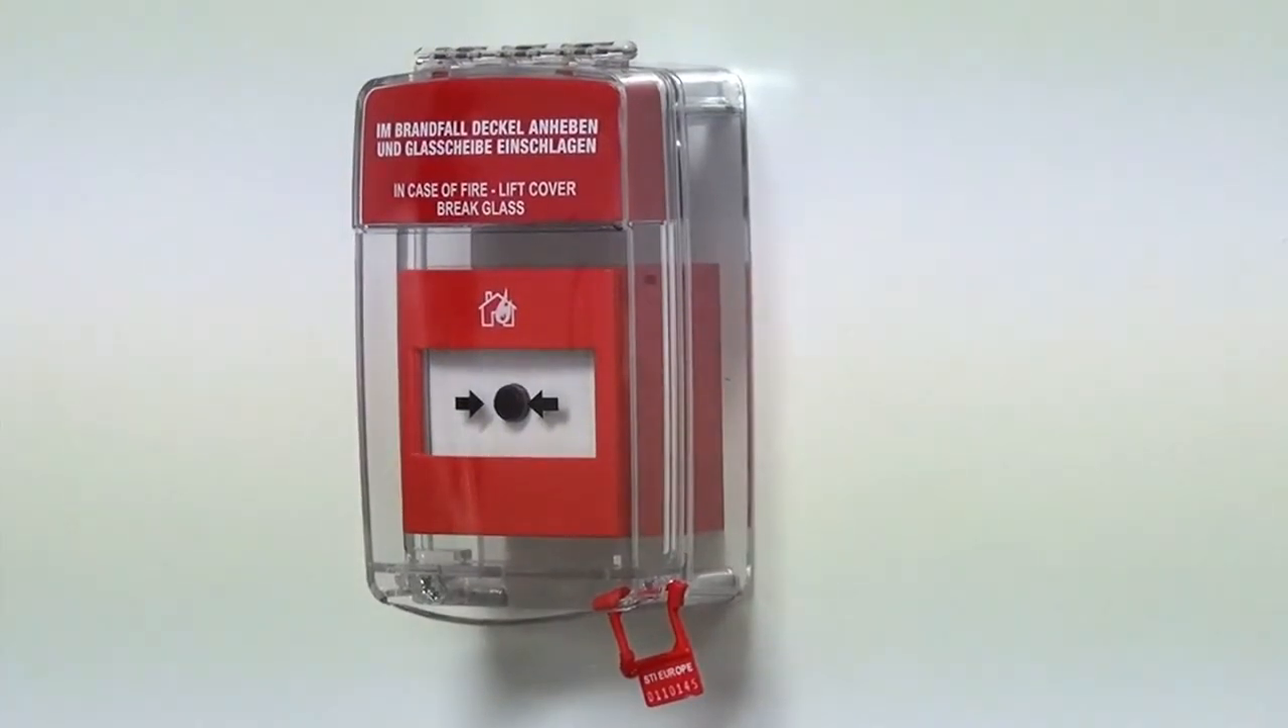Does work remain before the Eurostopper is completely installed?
No.